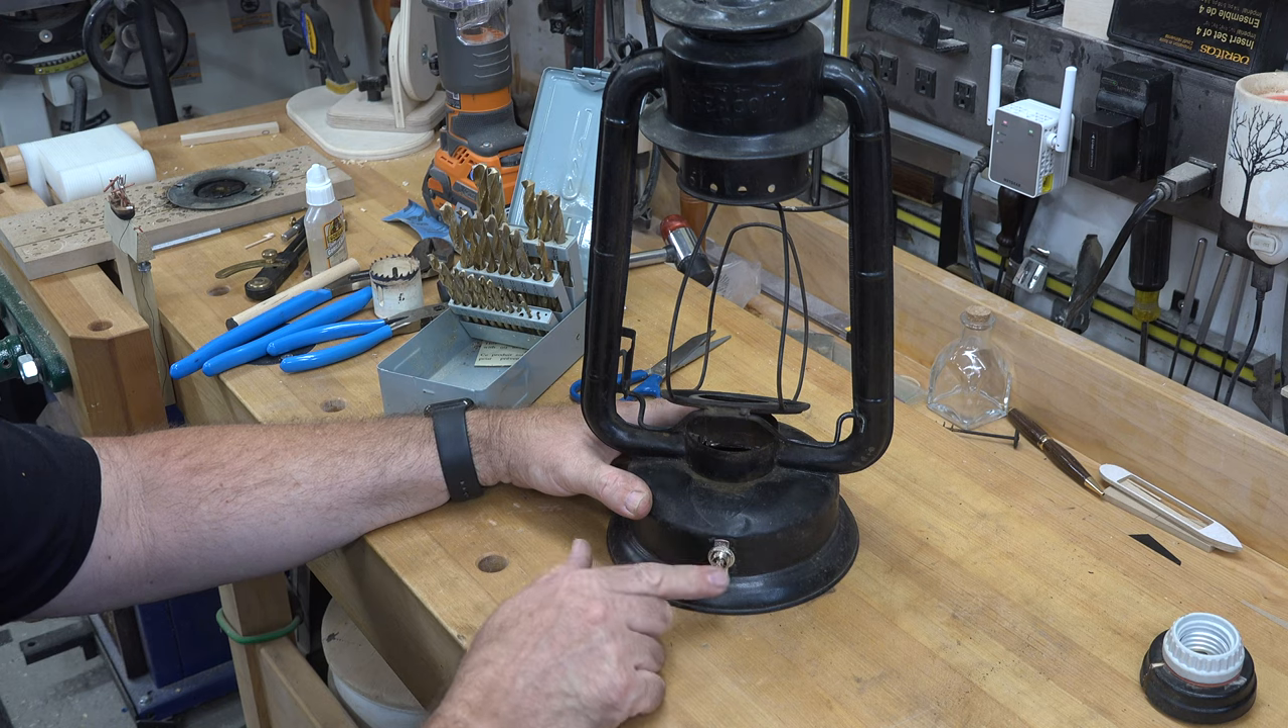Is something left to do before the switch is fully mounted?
No.